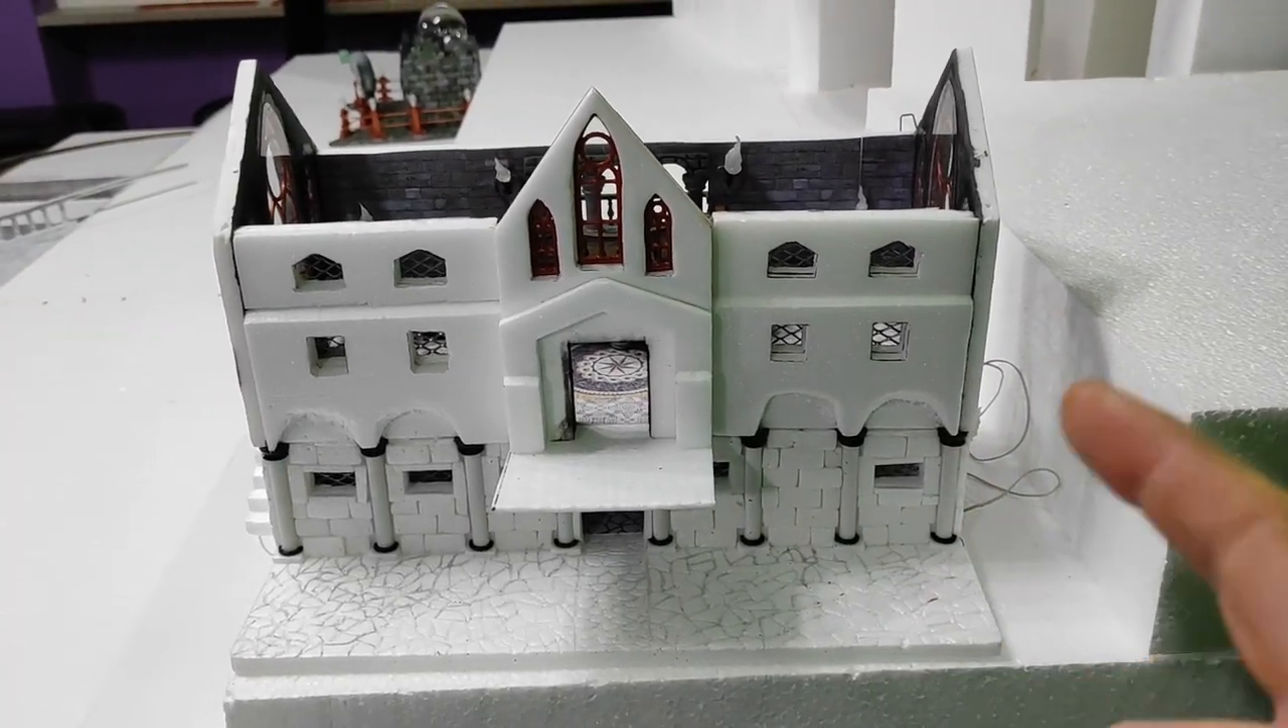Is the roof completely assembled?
No.